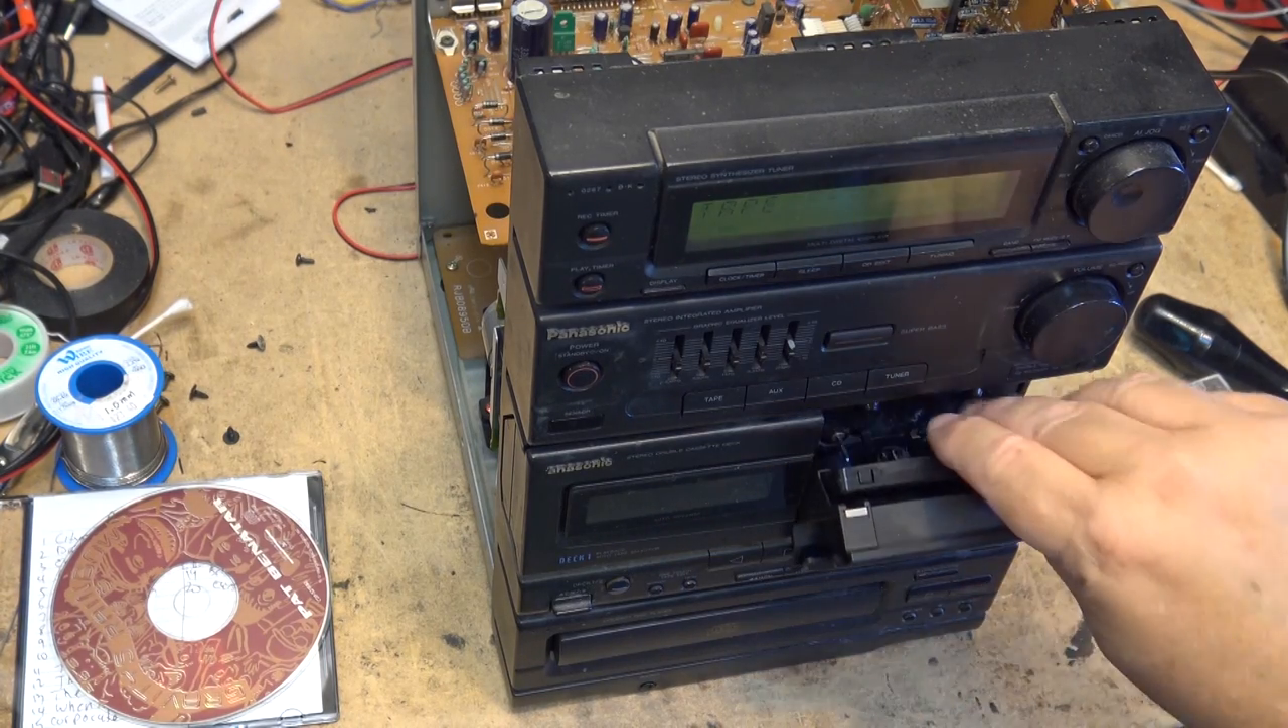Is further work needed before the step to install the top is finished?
Yes.